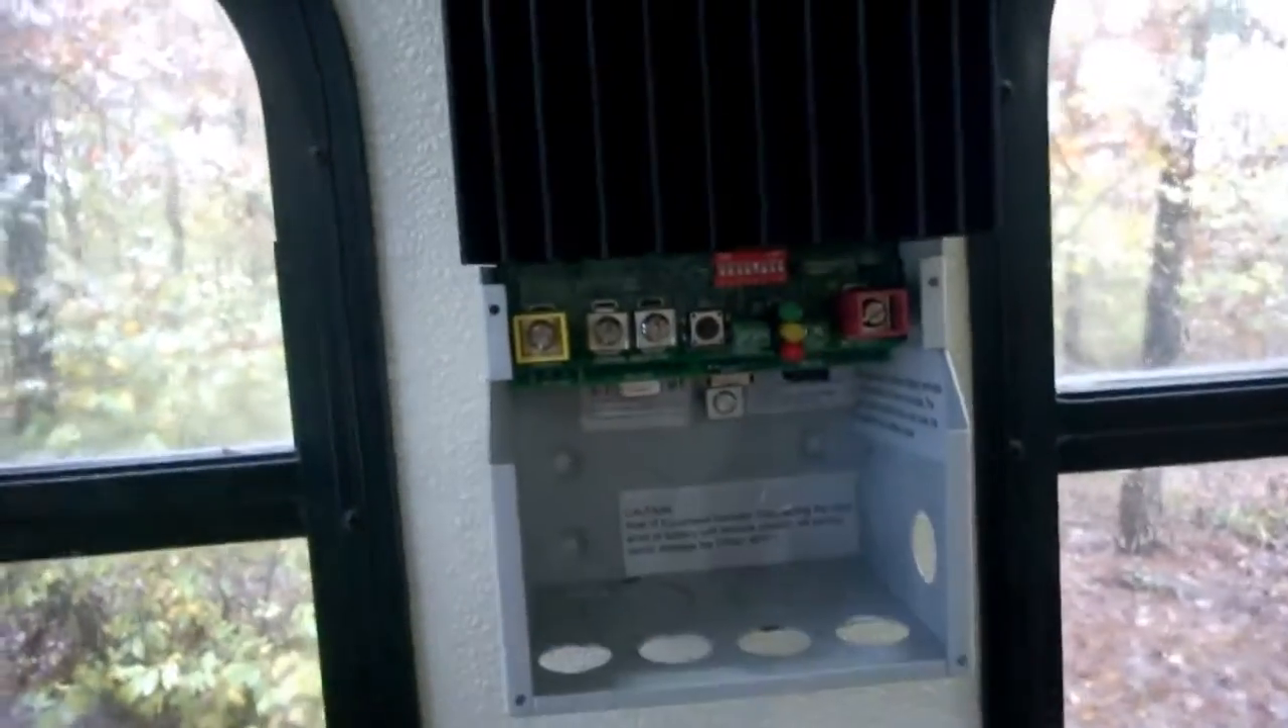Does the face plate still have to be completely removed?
No.